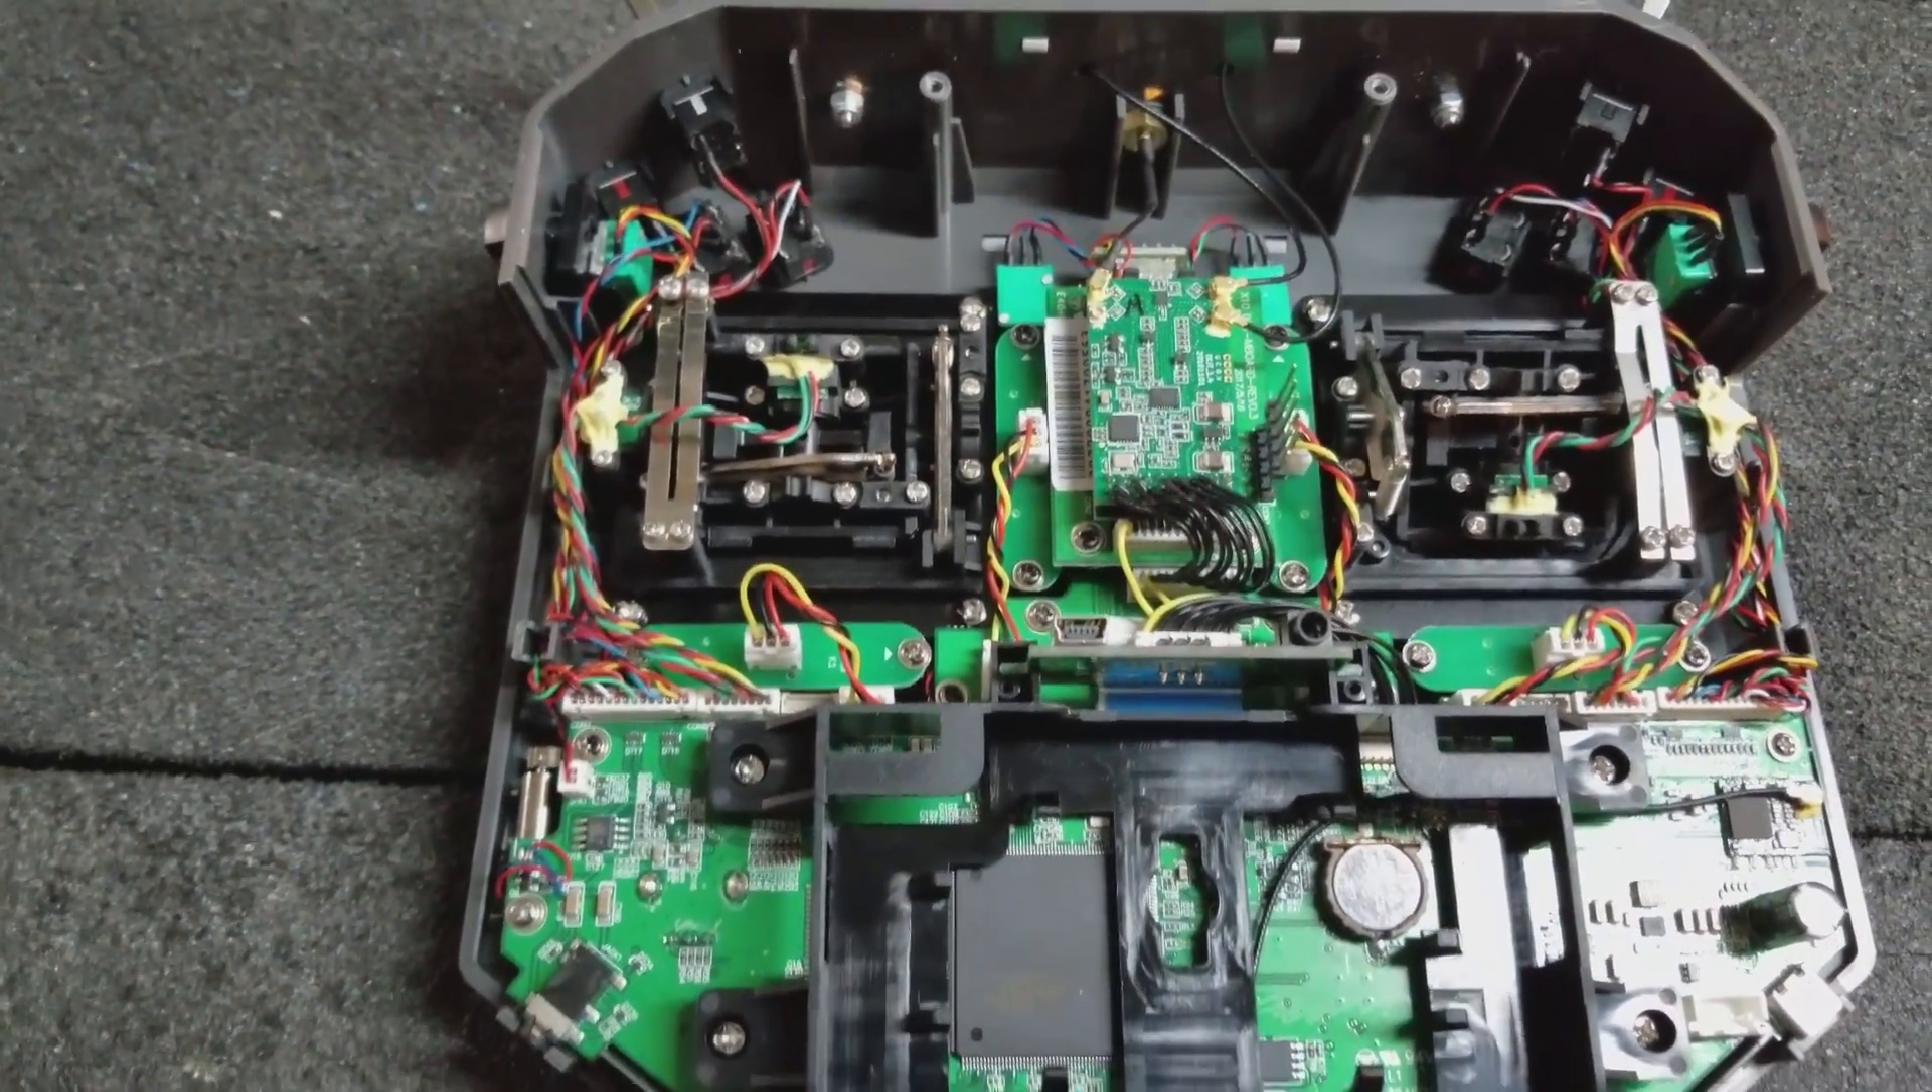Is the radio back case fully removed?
Yes.